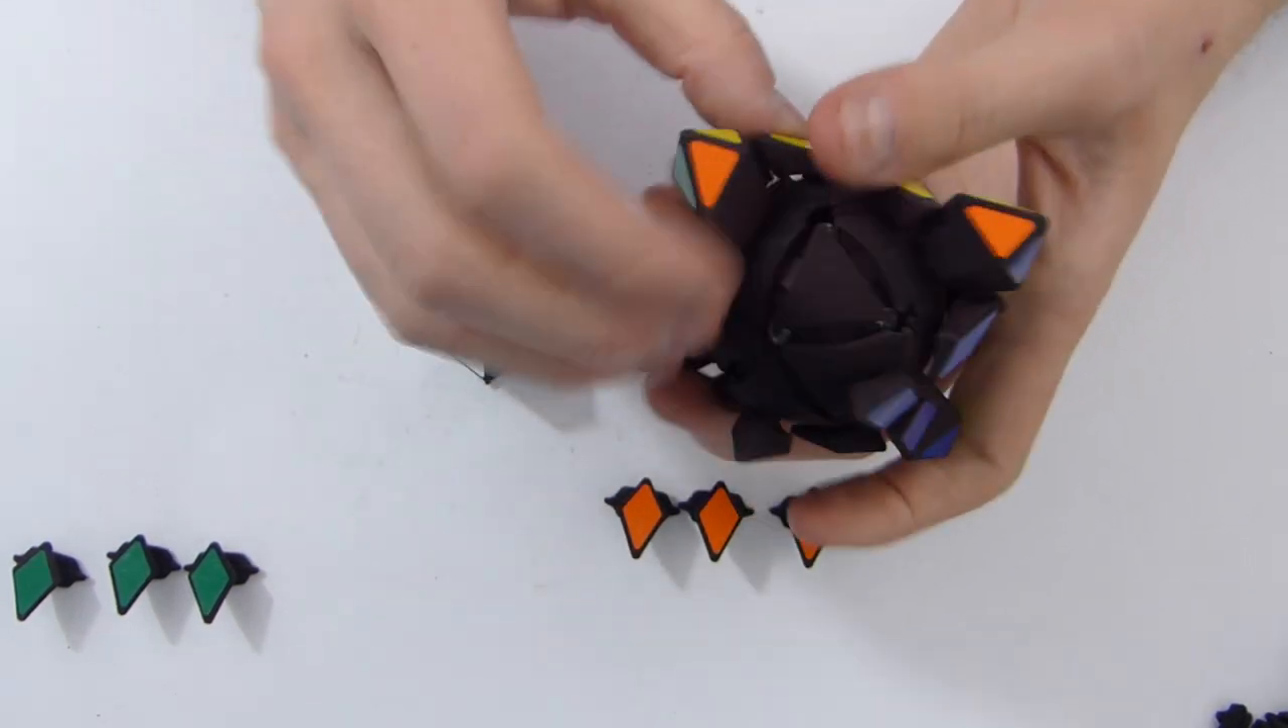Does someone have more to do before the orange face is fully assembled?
Yes.